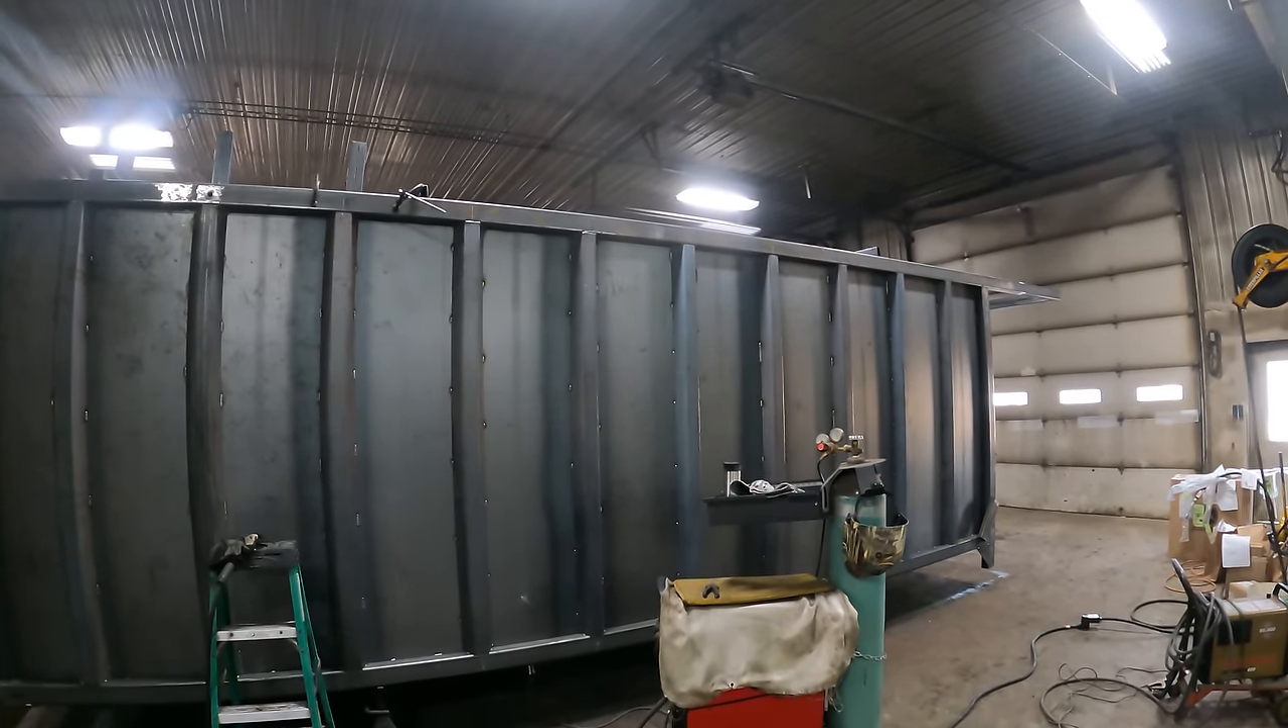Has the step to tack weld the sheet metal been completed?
Yes.